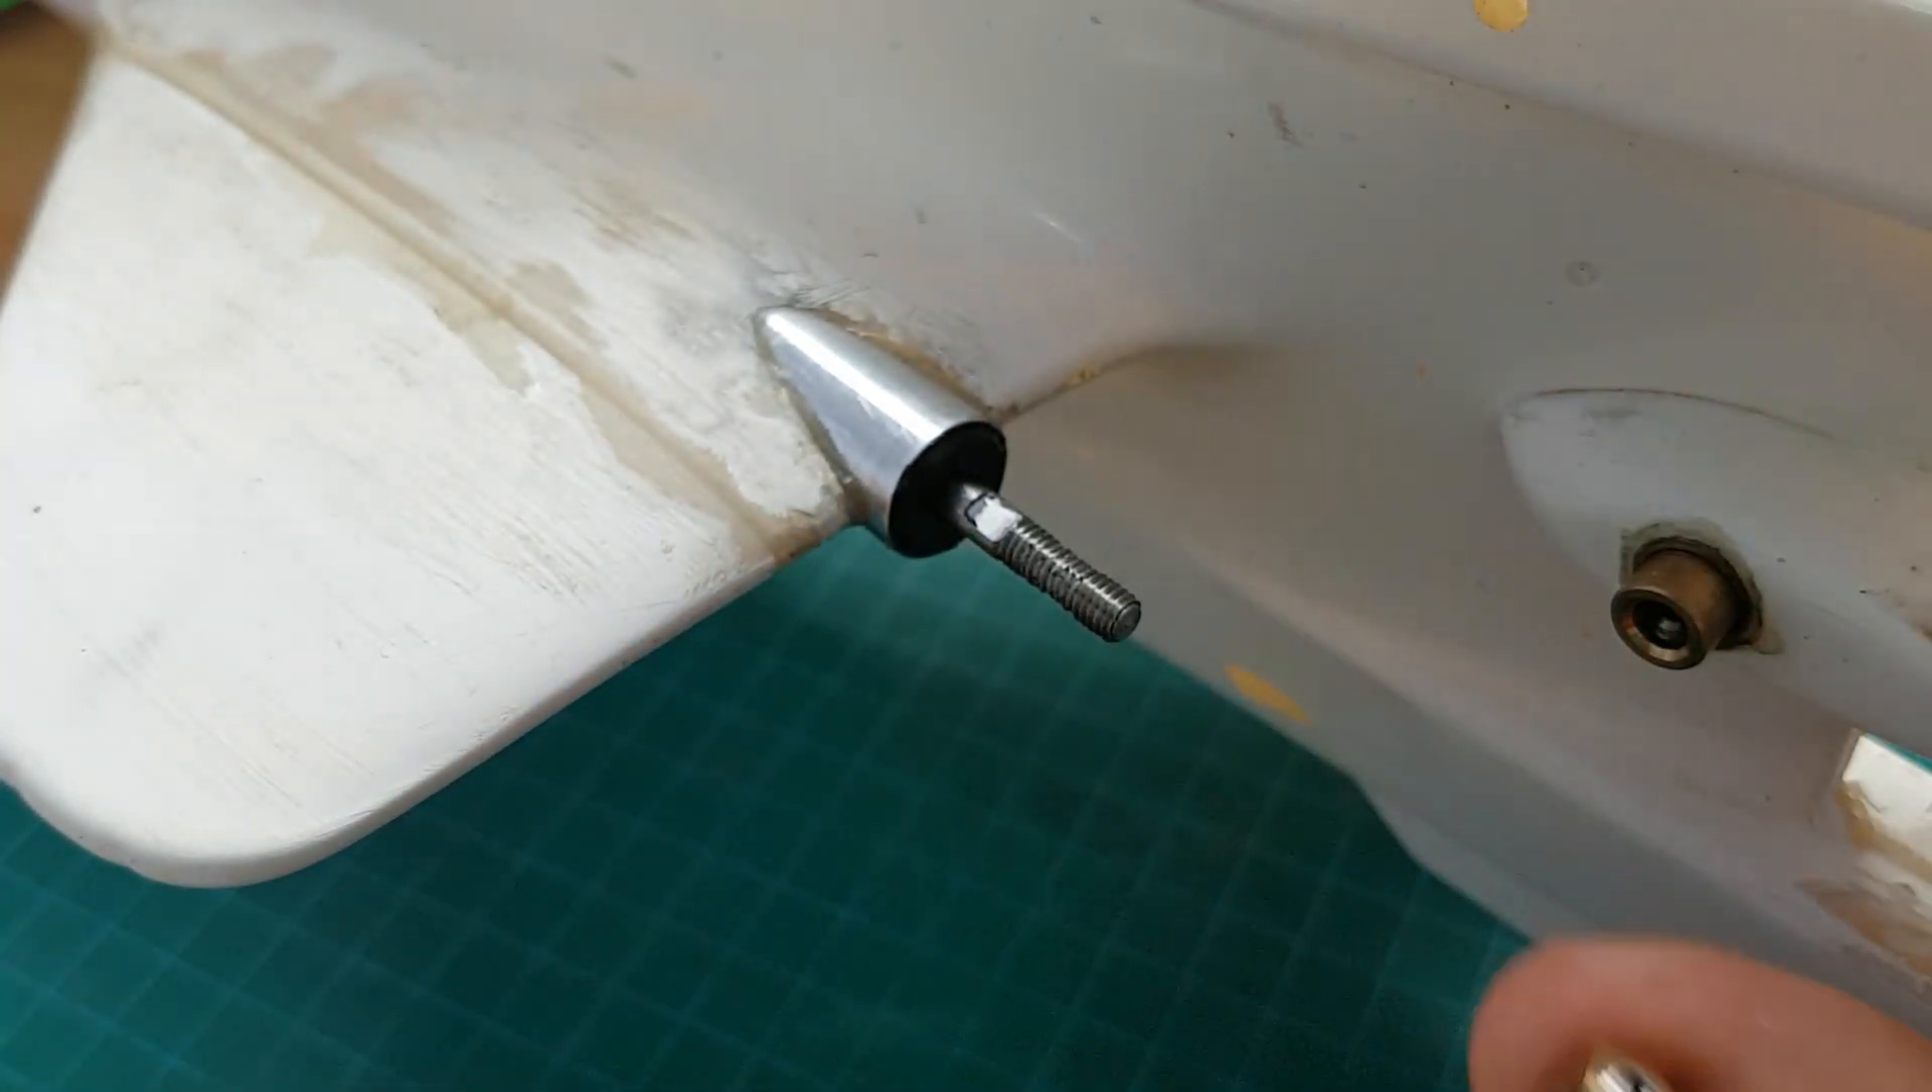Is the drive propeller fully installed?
No.